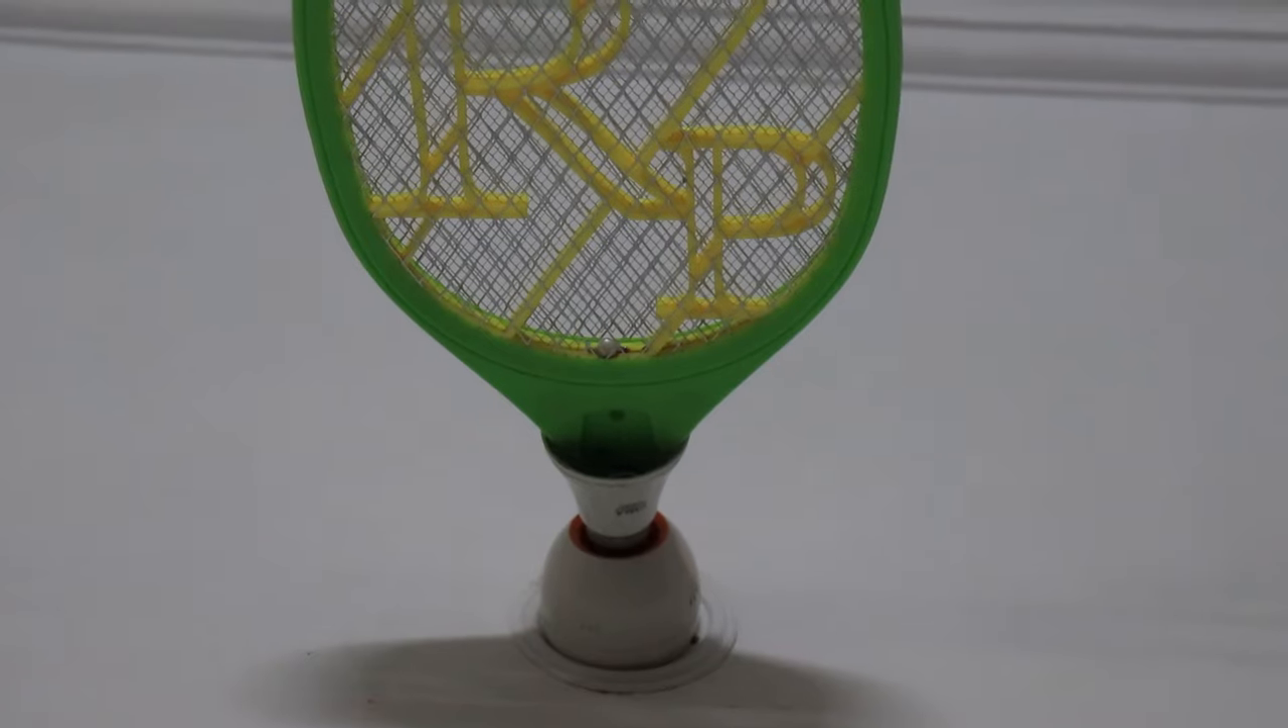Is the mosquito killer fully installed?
Yes.